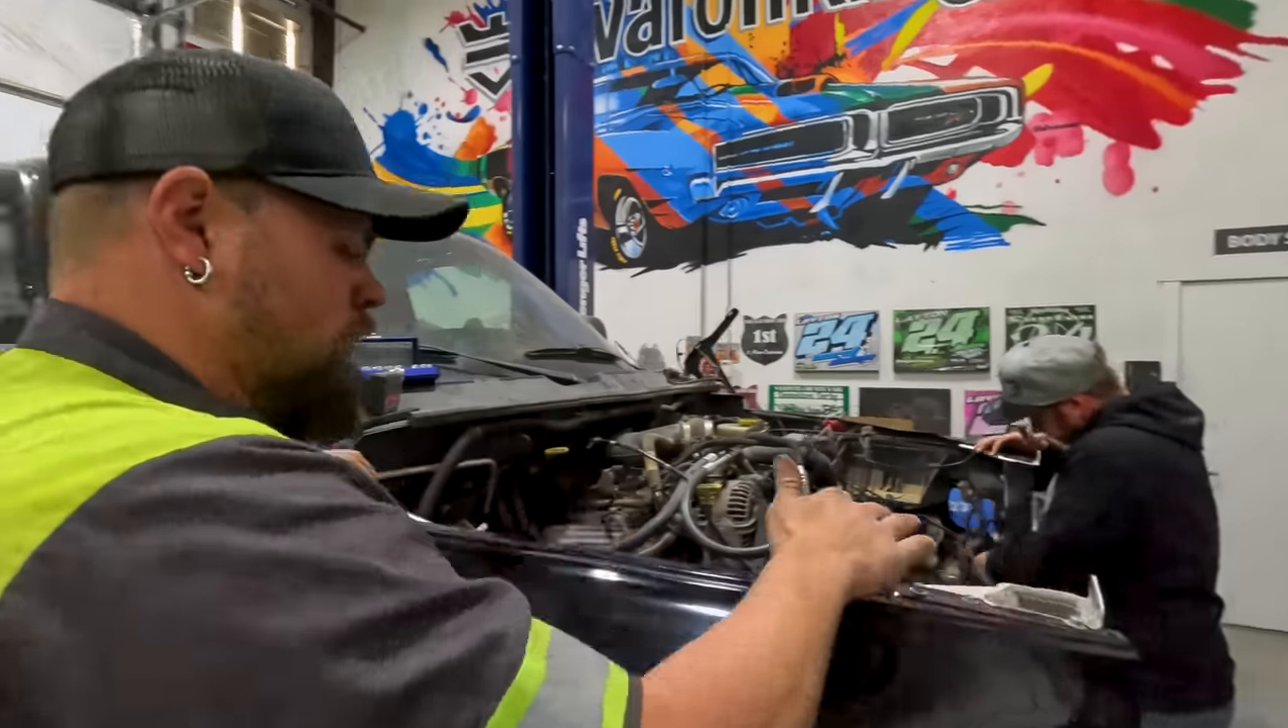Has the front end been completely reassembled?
No.